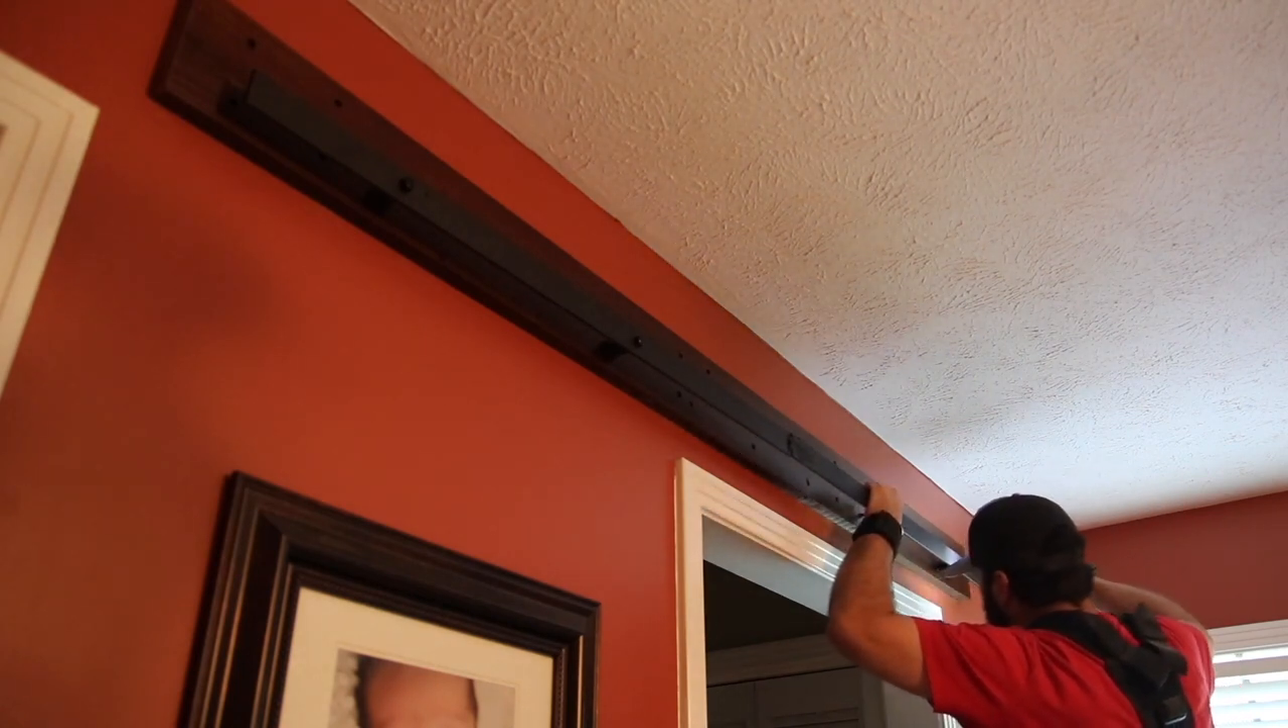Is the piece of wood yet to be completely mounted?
No.